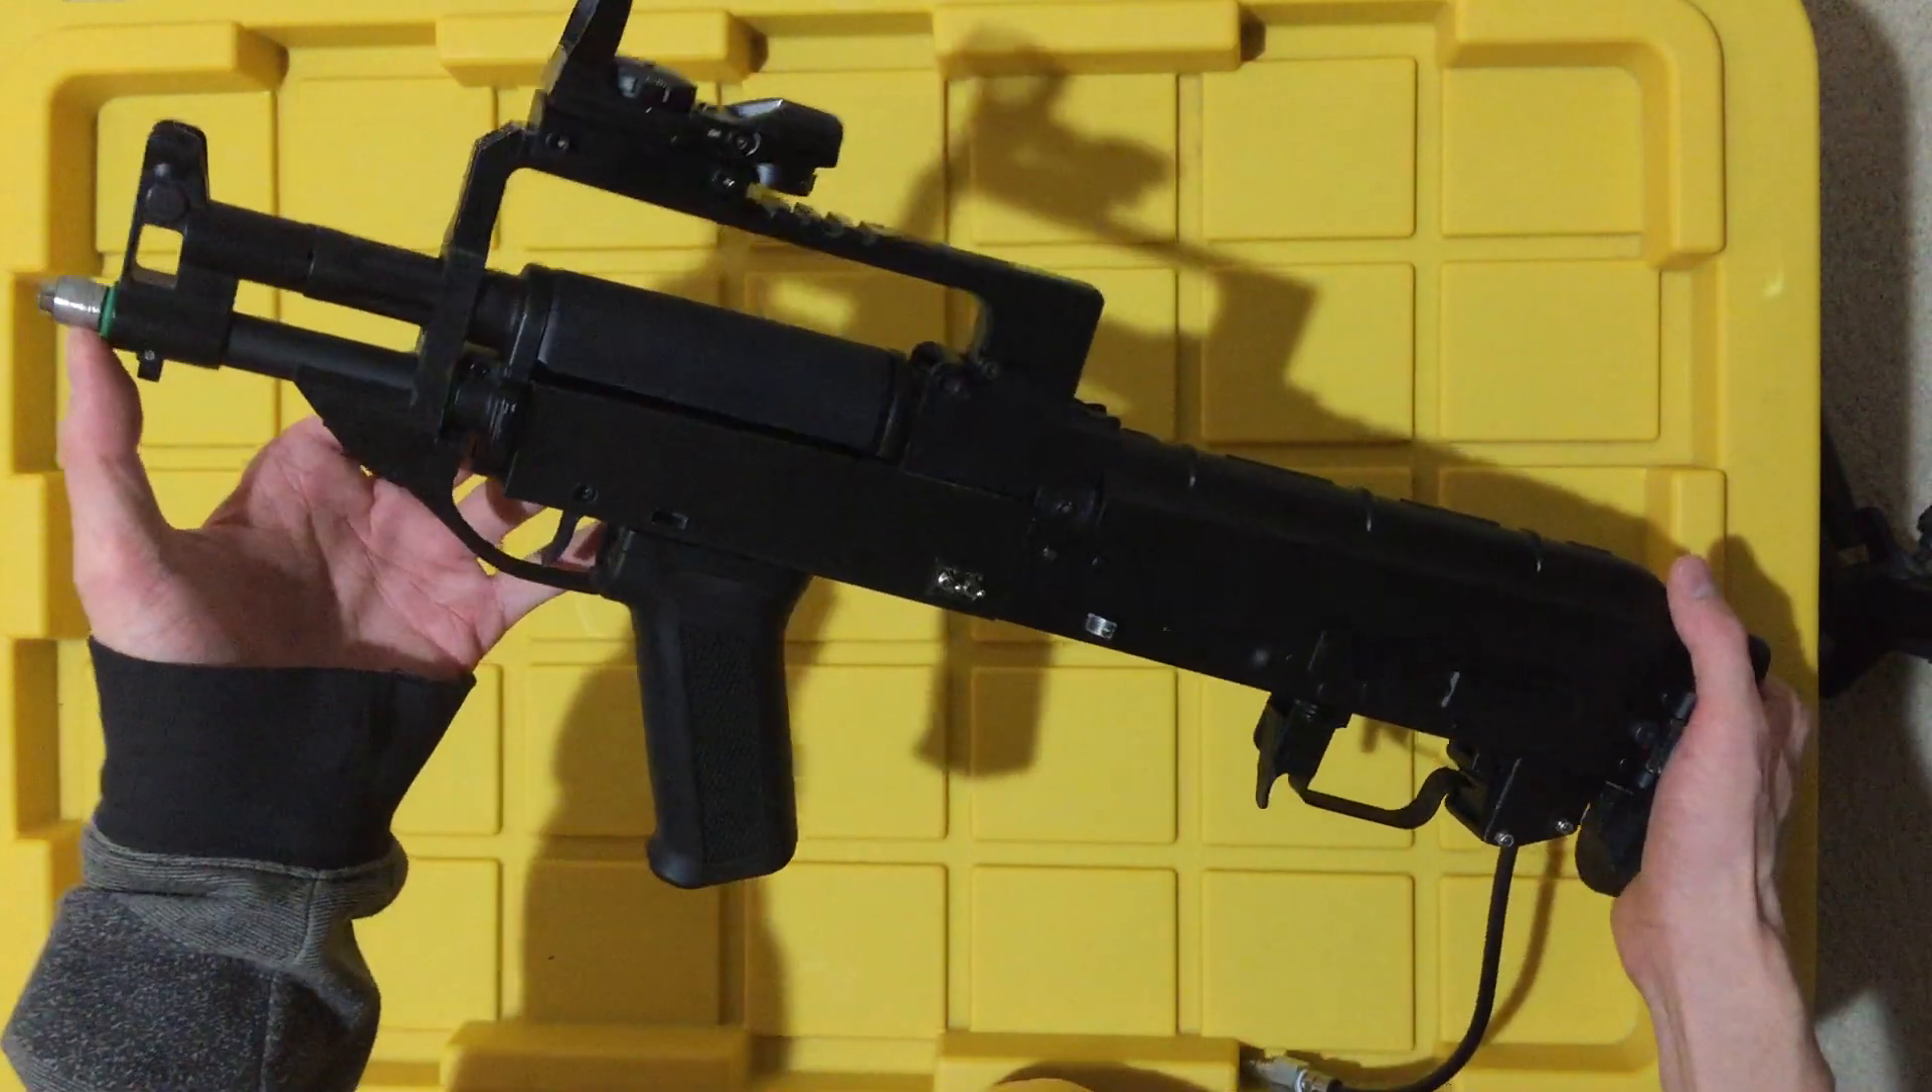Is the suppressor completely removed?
Yes.